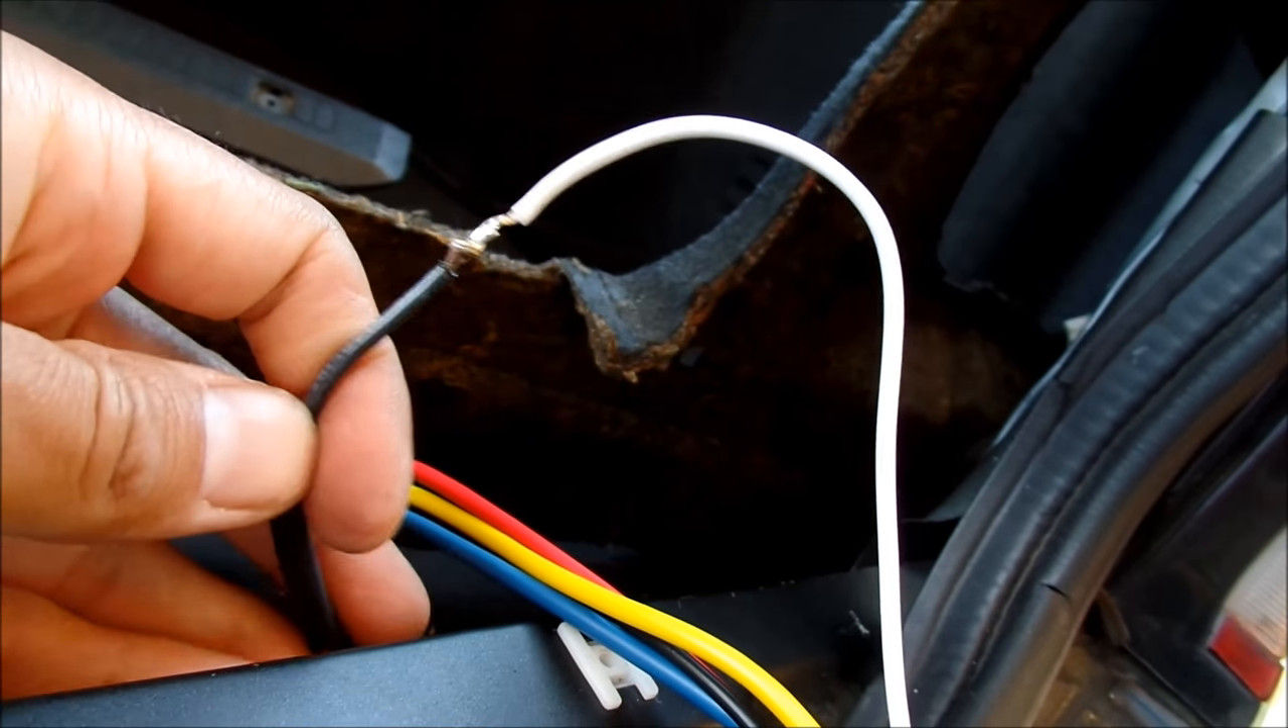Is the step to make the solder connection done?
Yes.